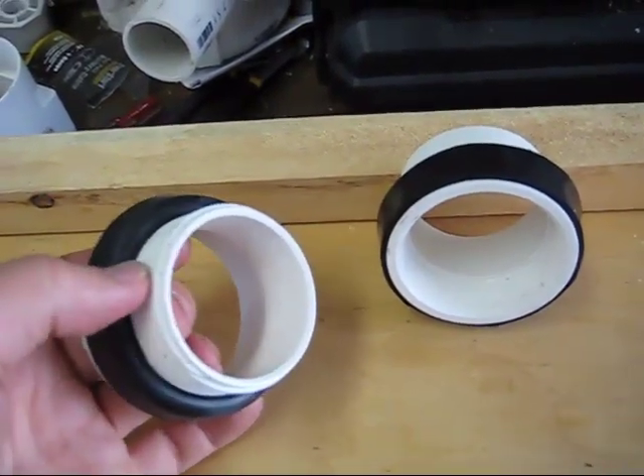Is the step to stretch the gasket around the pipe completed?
Yes.